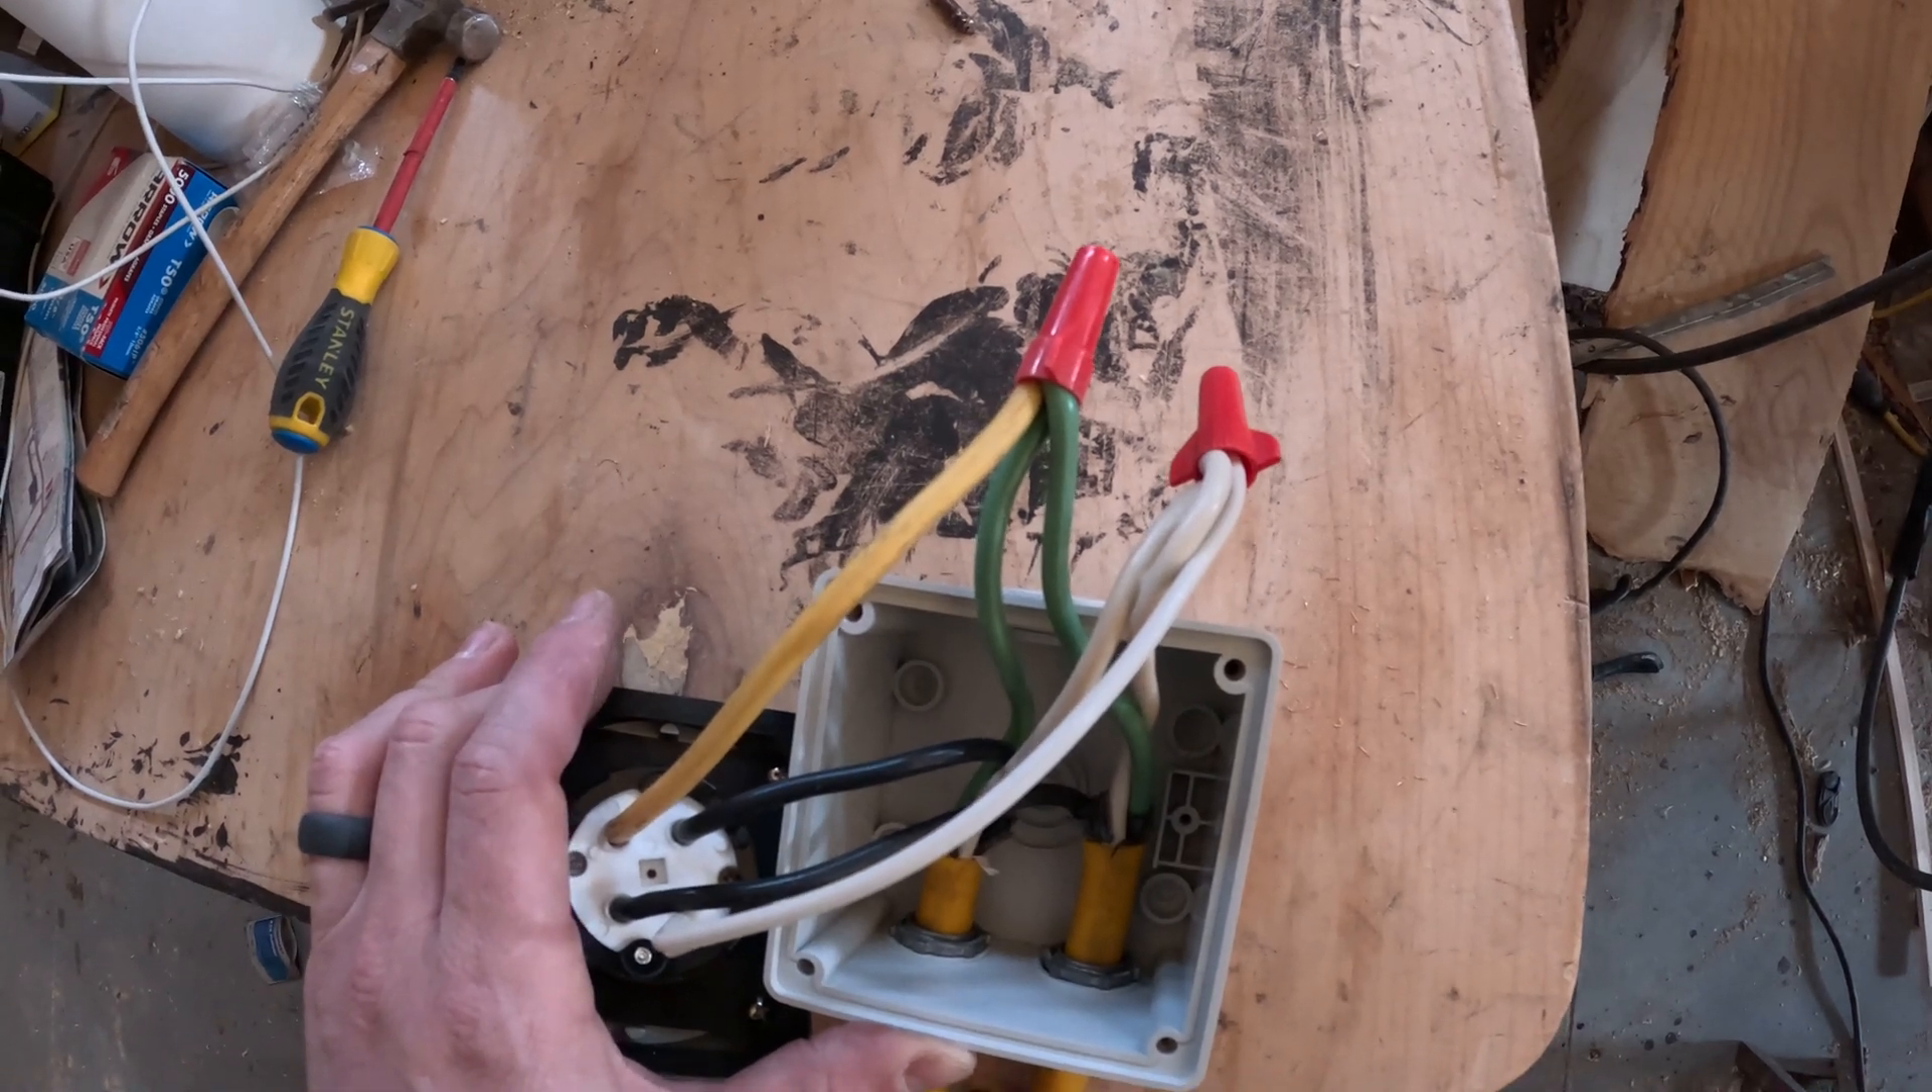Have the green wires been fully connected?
Yes.